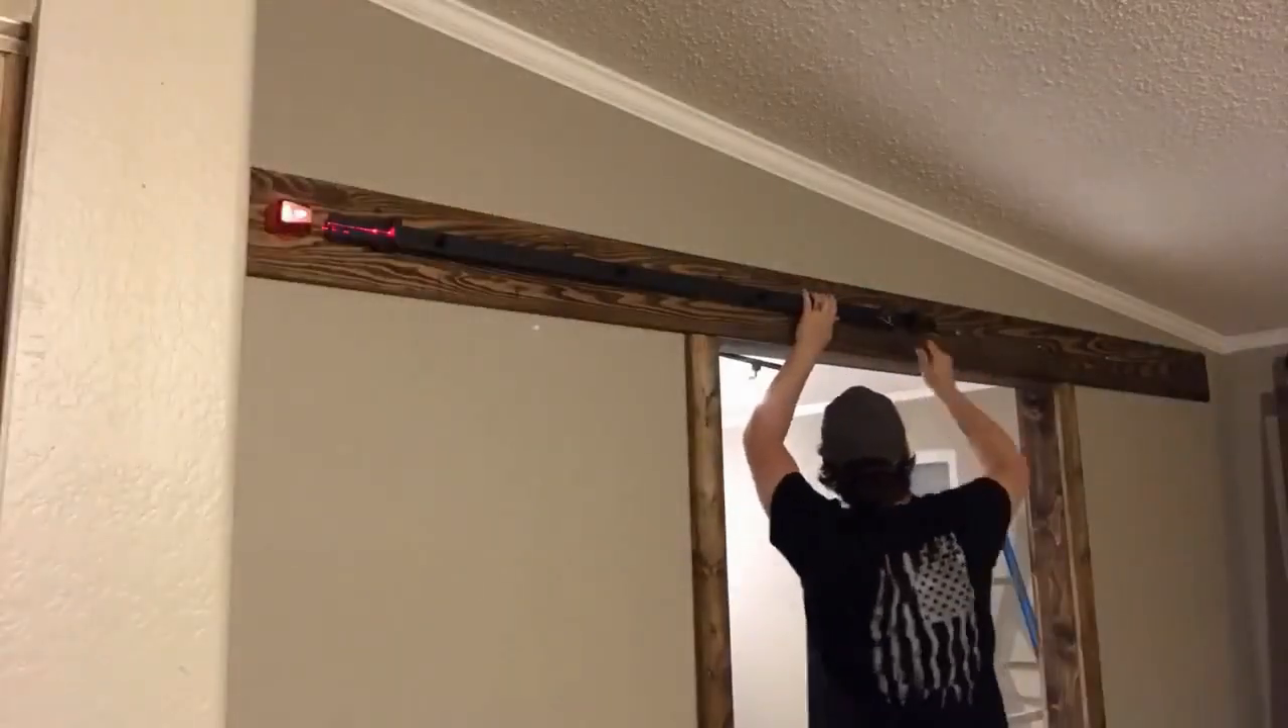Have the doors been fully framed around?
Yes.